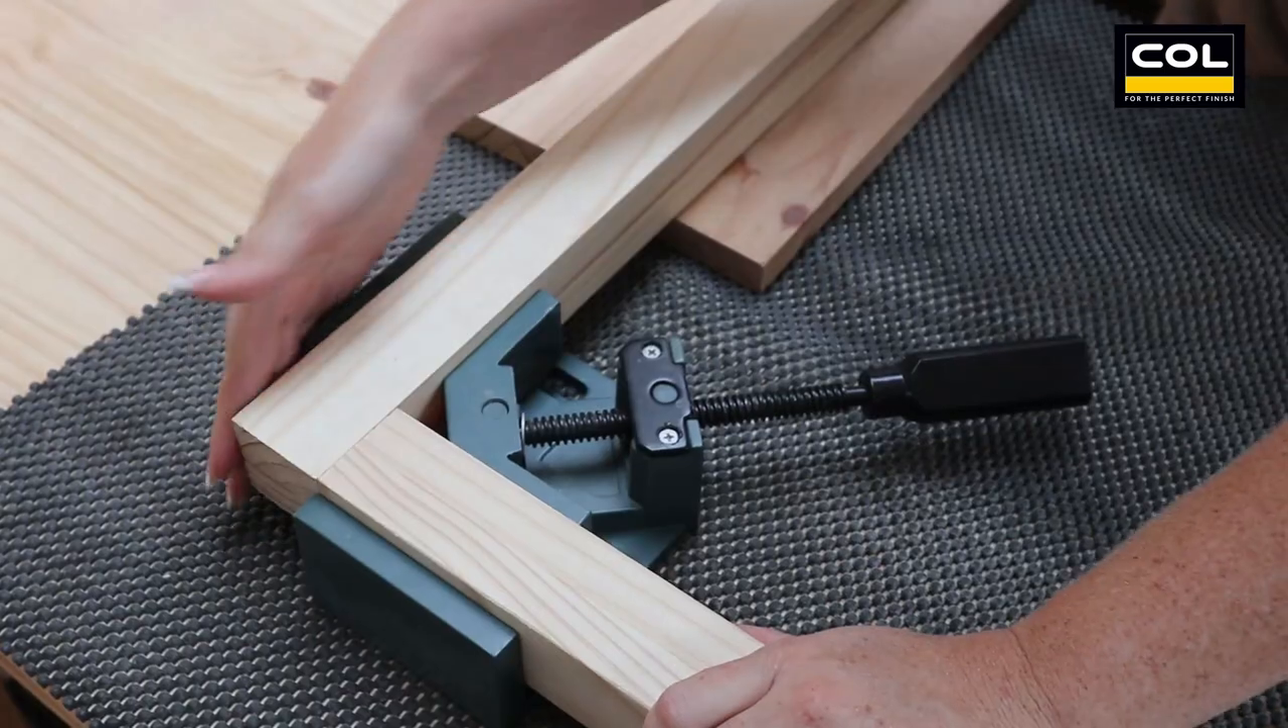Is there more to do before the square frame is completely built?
Yes.